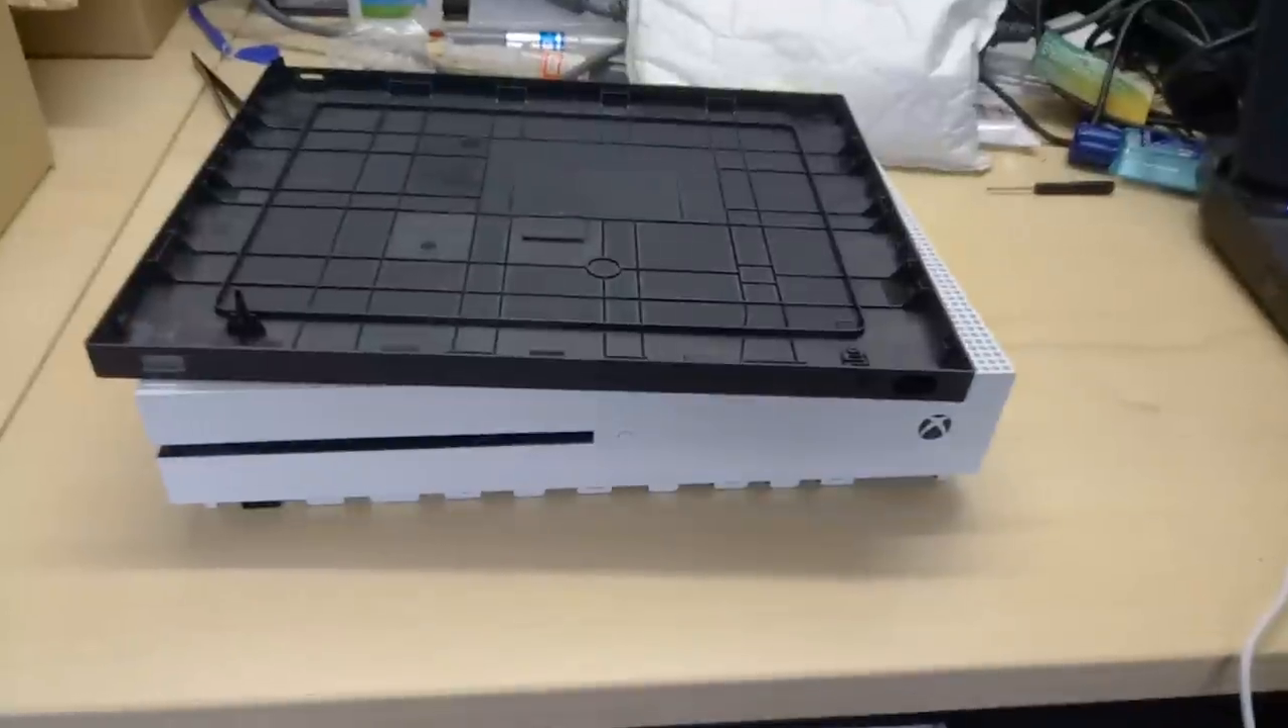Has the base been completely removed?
Yes.